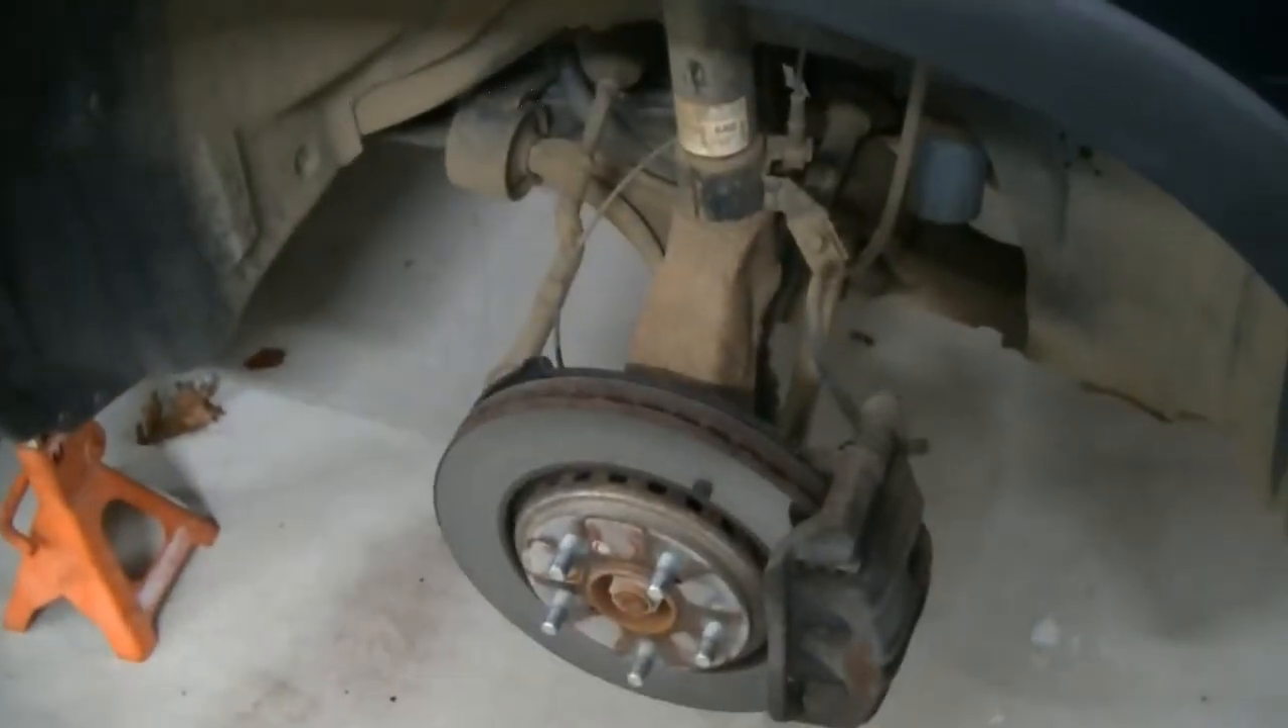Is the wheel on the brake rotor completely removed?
Yes.